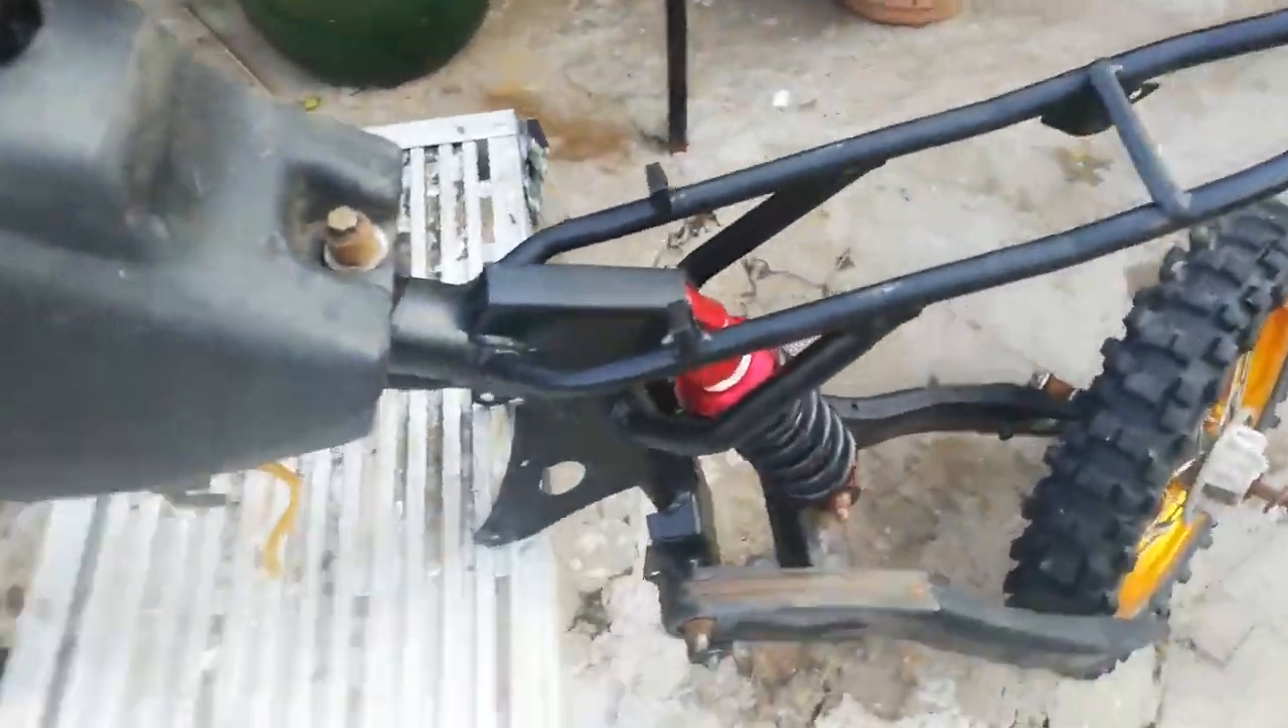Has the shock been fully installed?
Yes.